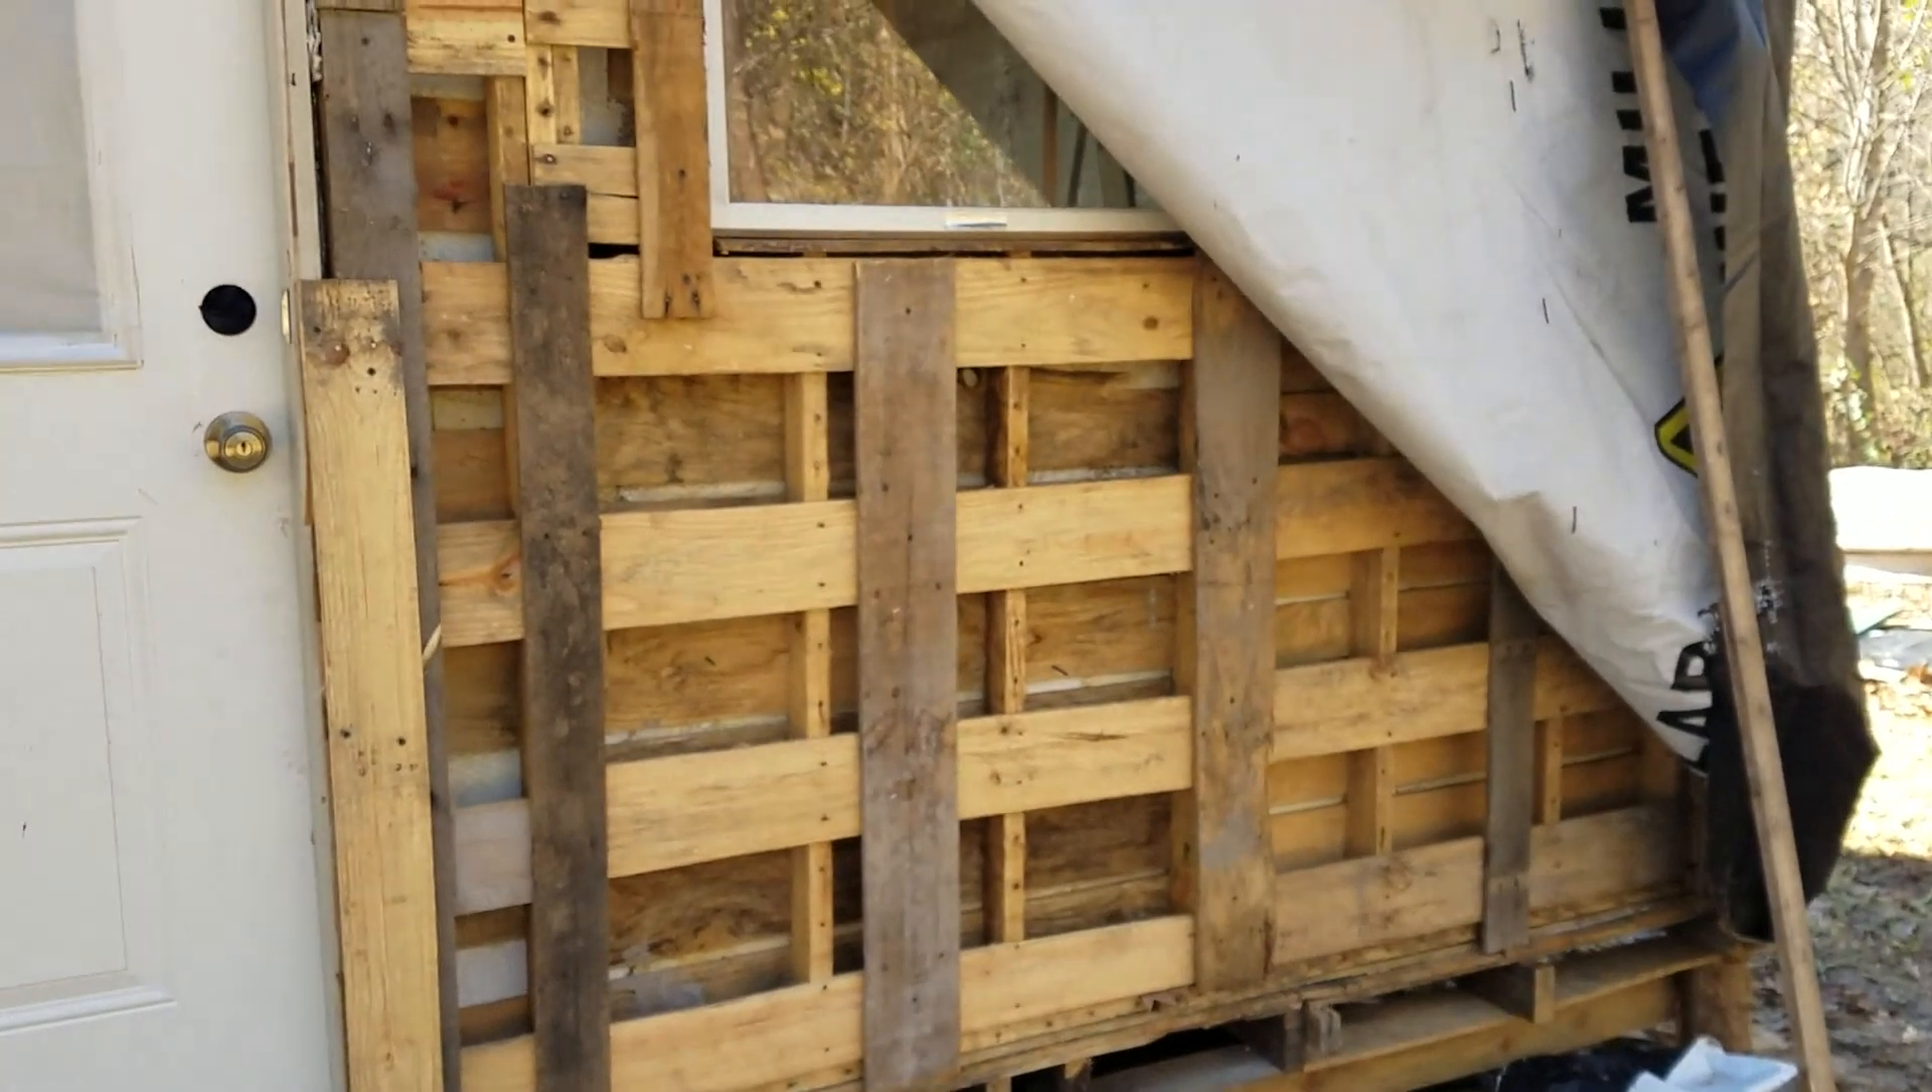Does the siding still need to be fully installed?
Yes.